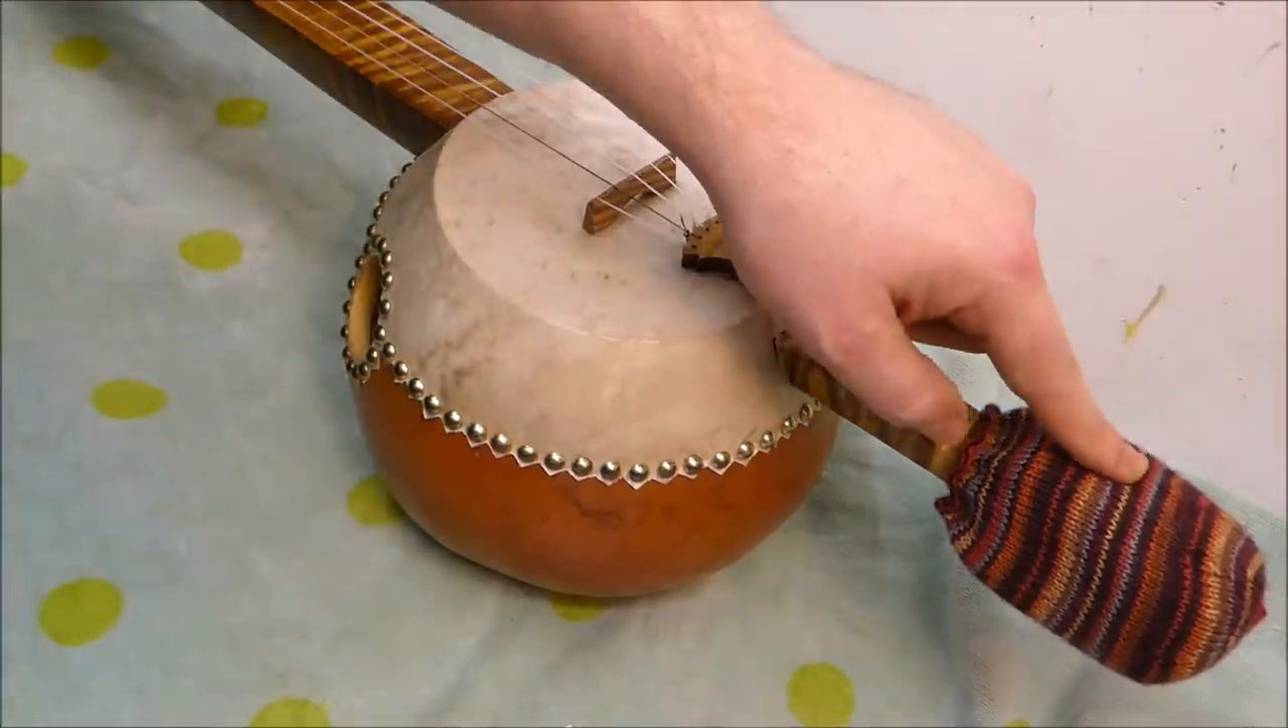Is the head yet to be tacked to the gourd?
No.